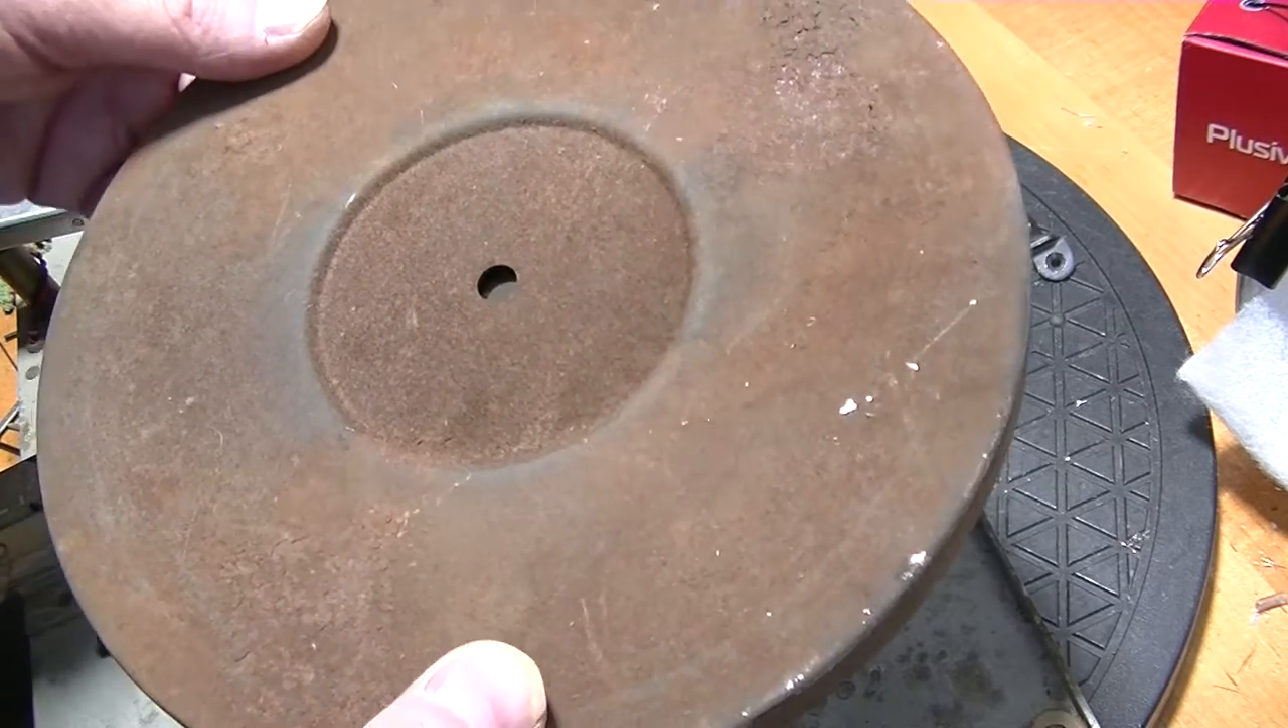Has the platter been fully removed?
Yes.